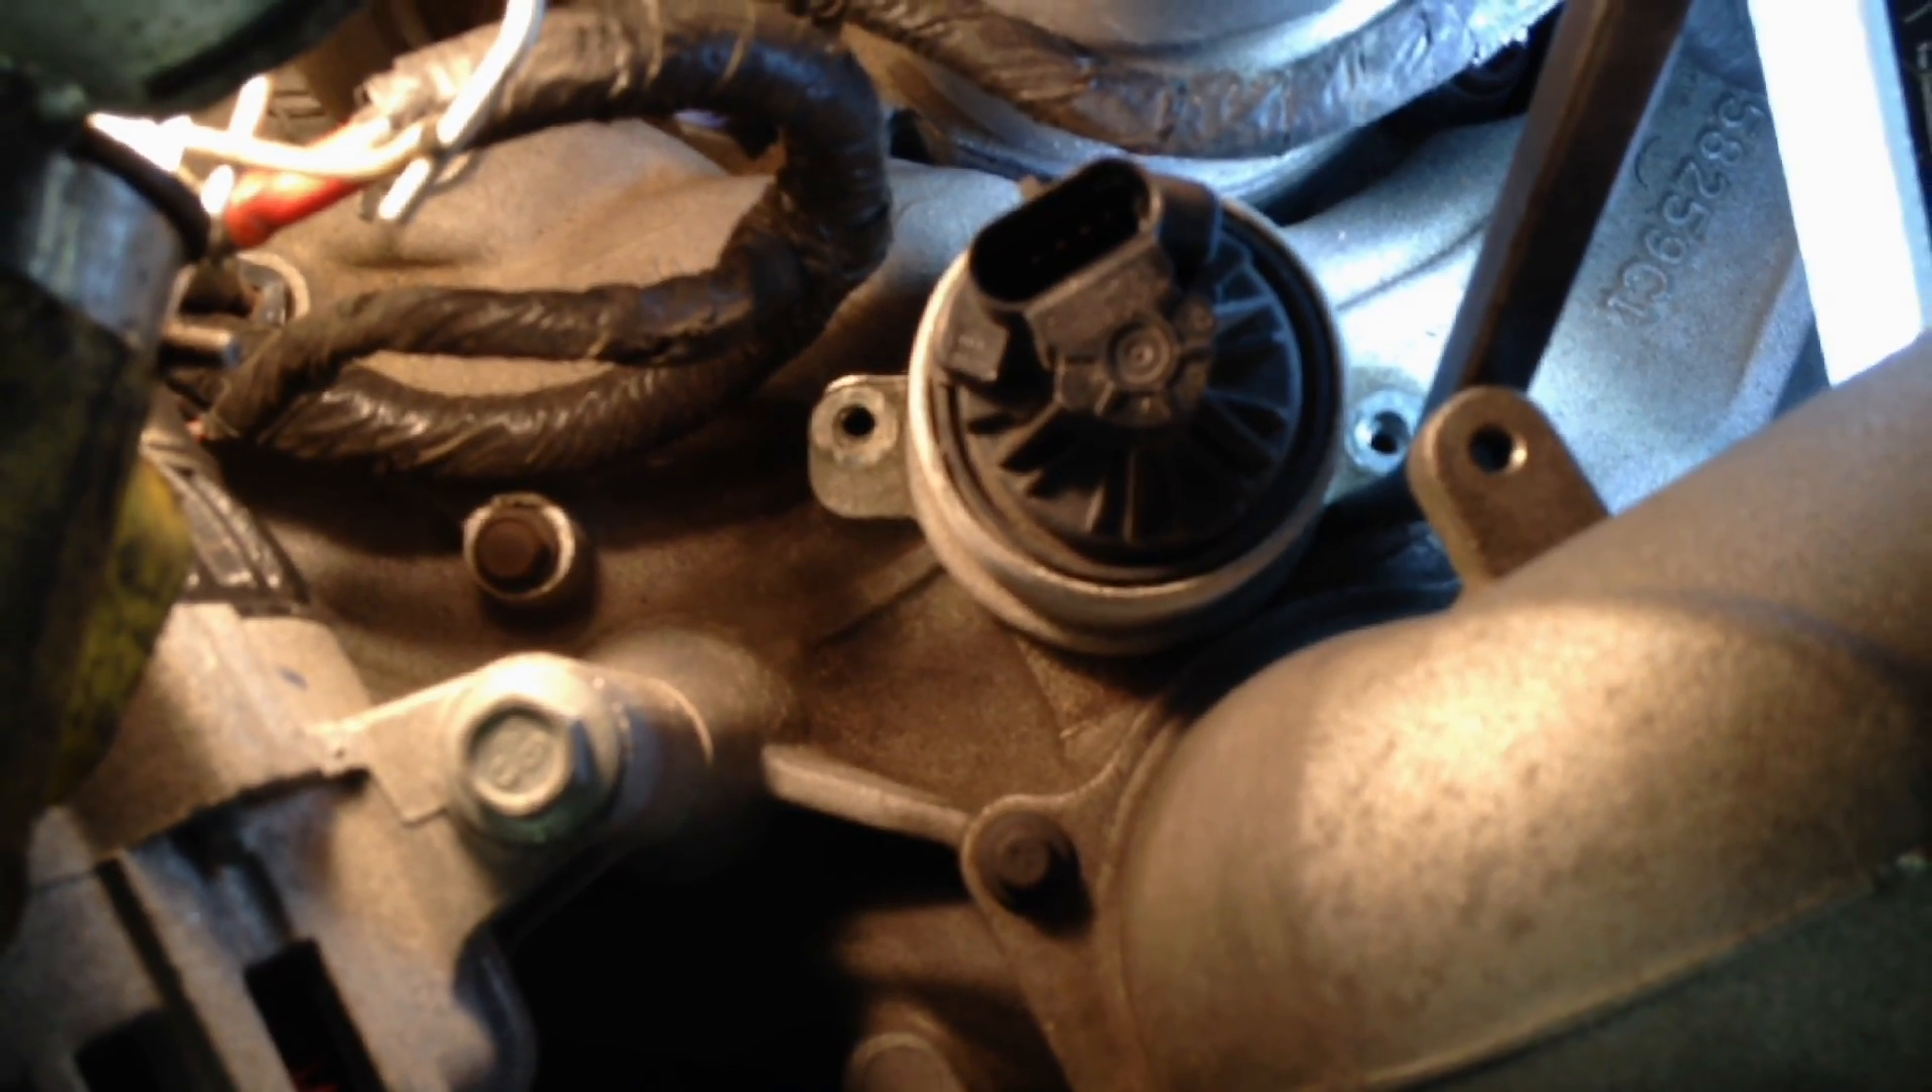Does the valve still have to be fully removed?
Yes.